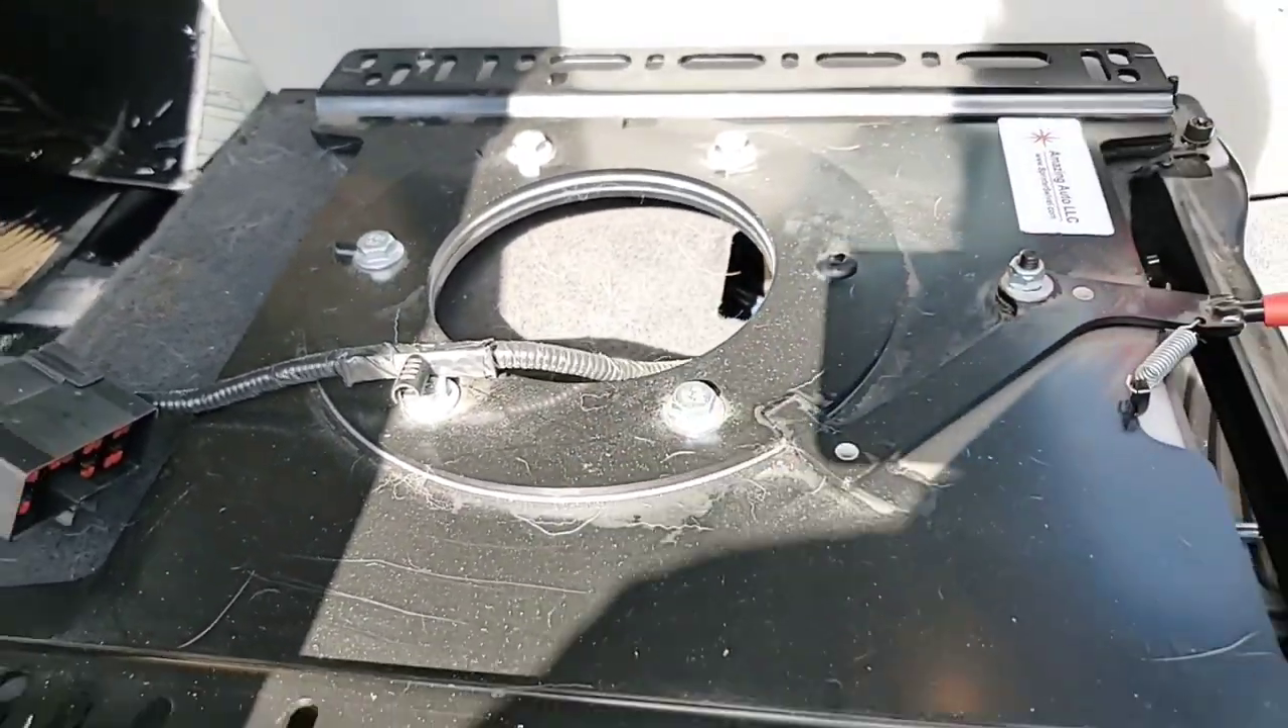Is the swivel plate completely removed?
No.